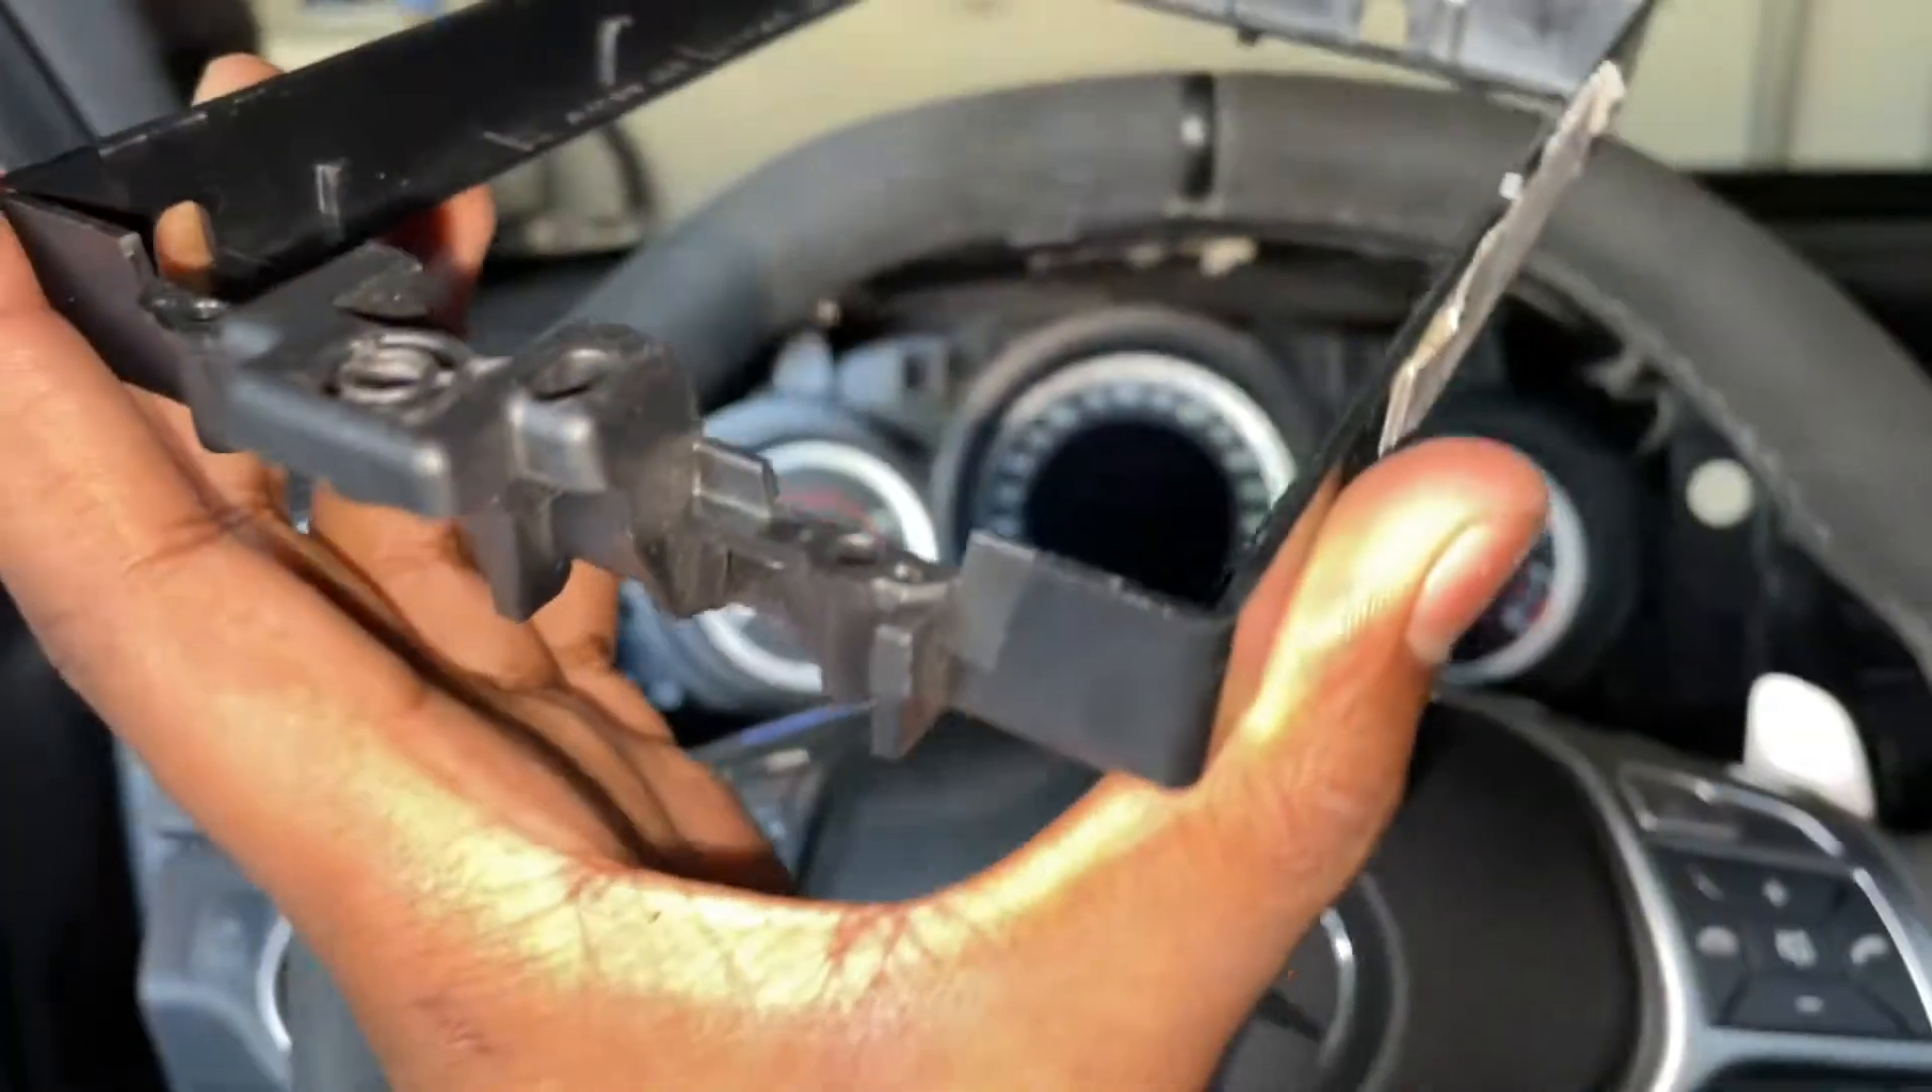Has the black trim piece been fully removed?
Yes.